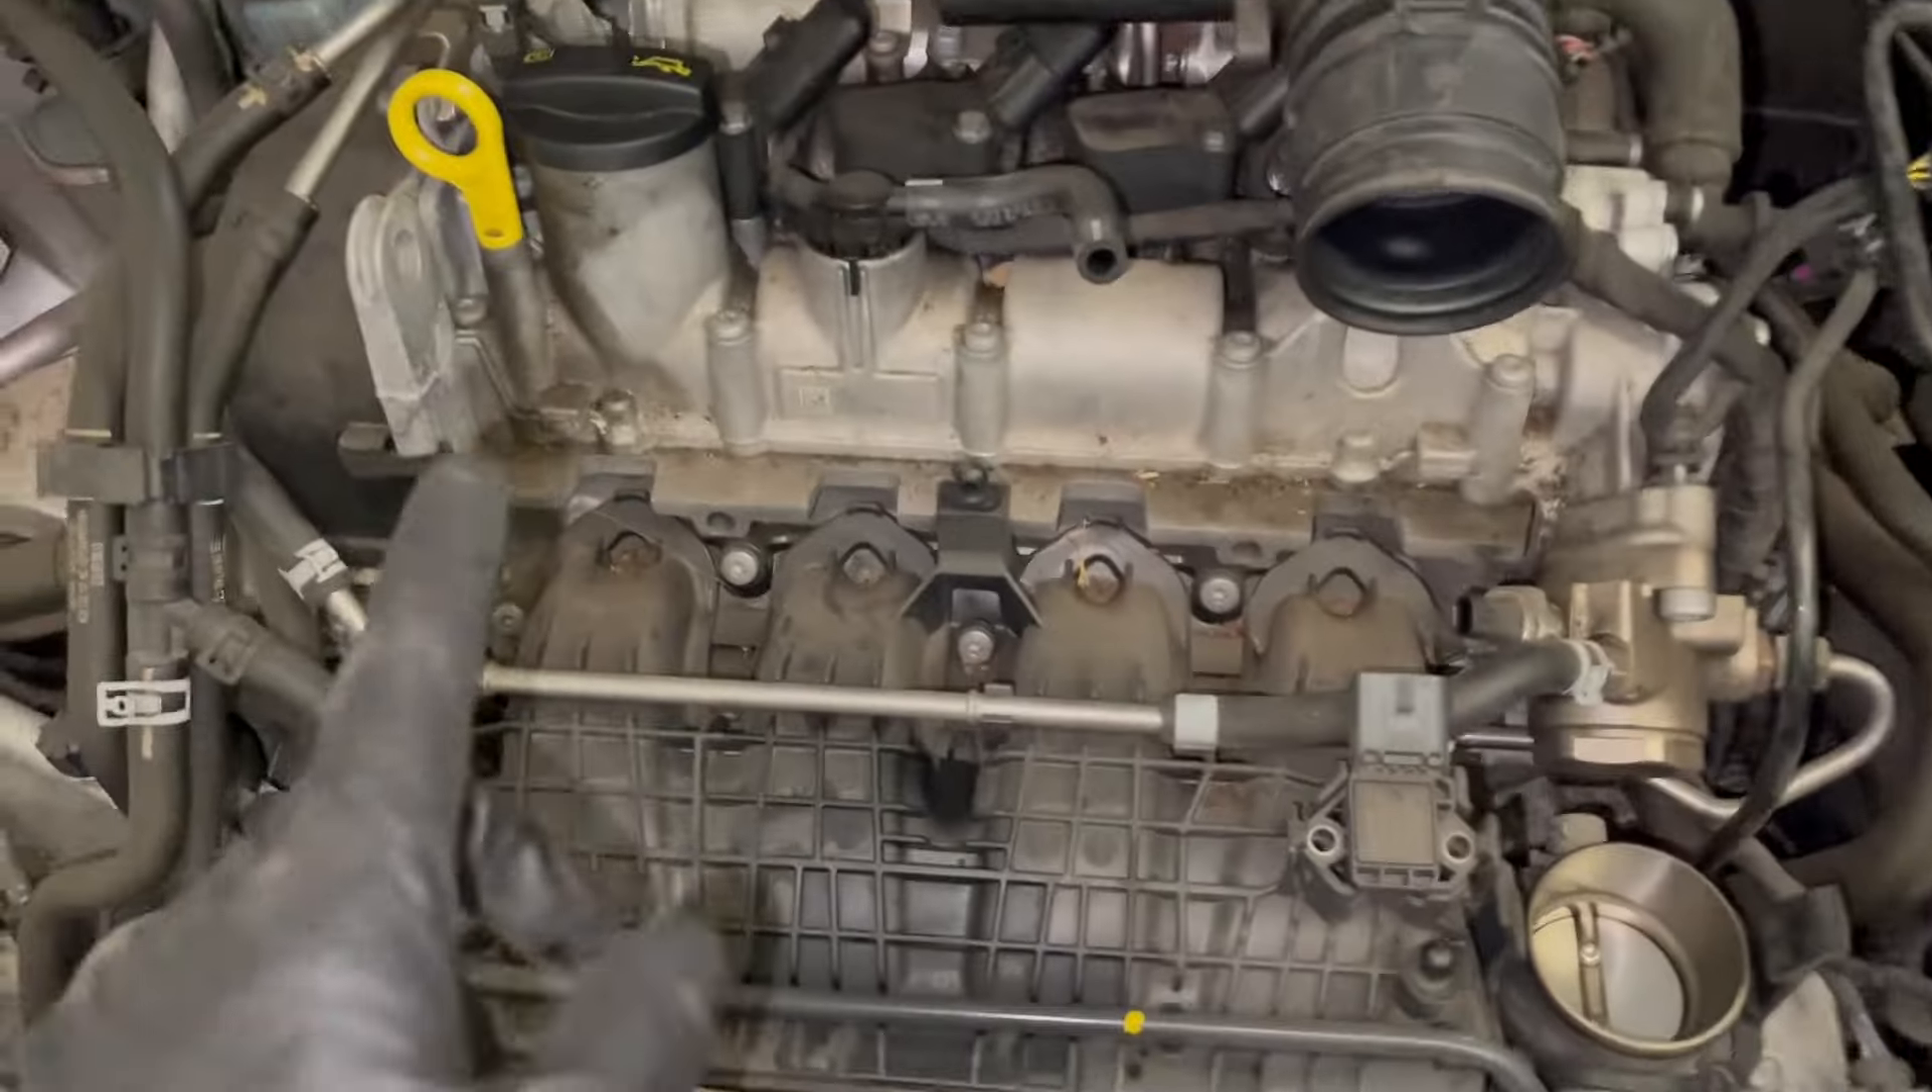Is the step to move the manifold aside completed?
No.